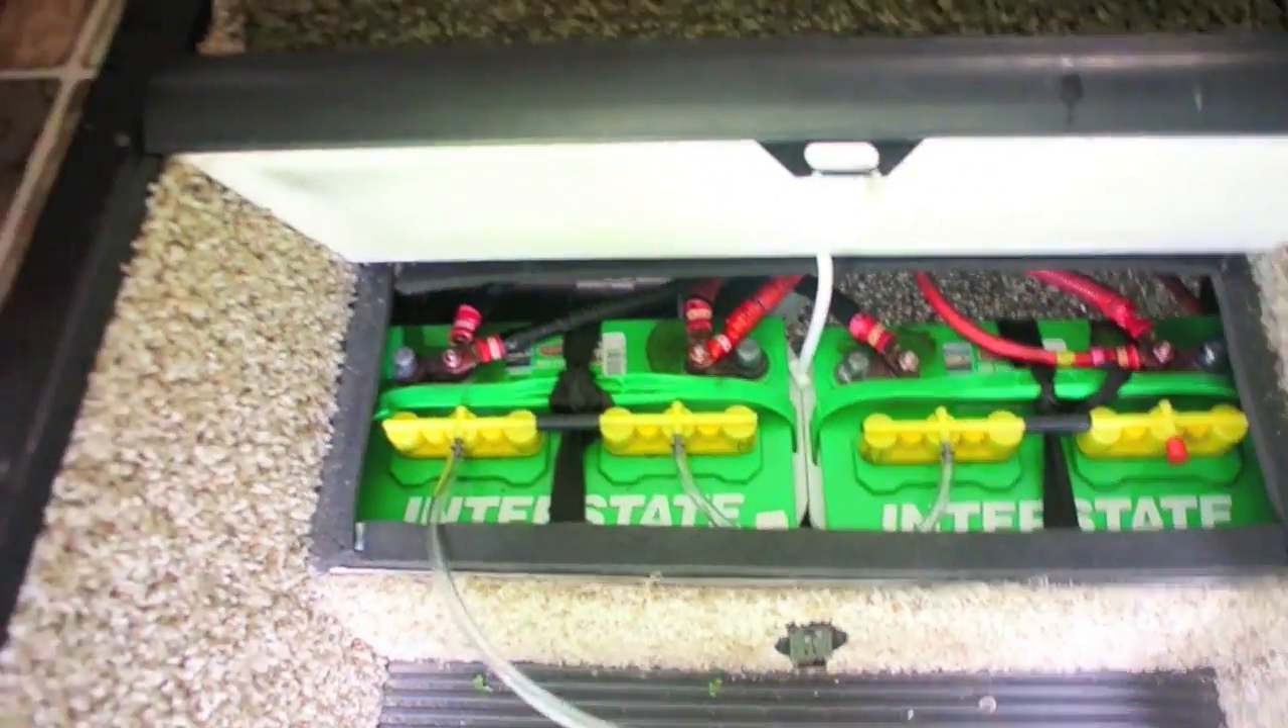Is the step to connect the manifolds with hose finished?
Yes.